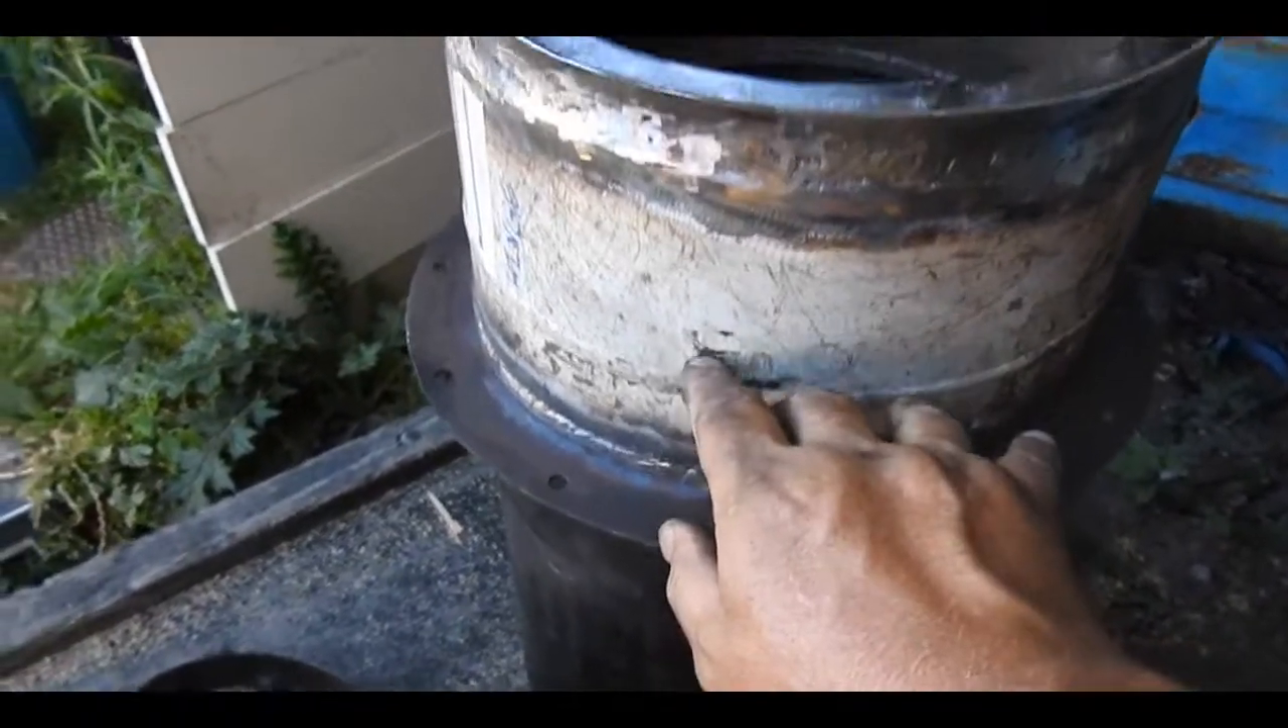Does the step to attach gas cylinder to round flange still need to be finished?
No.